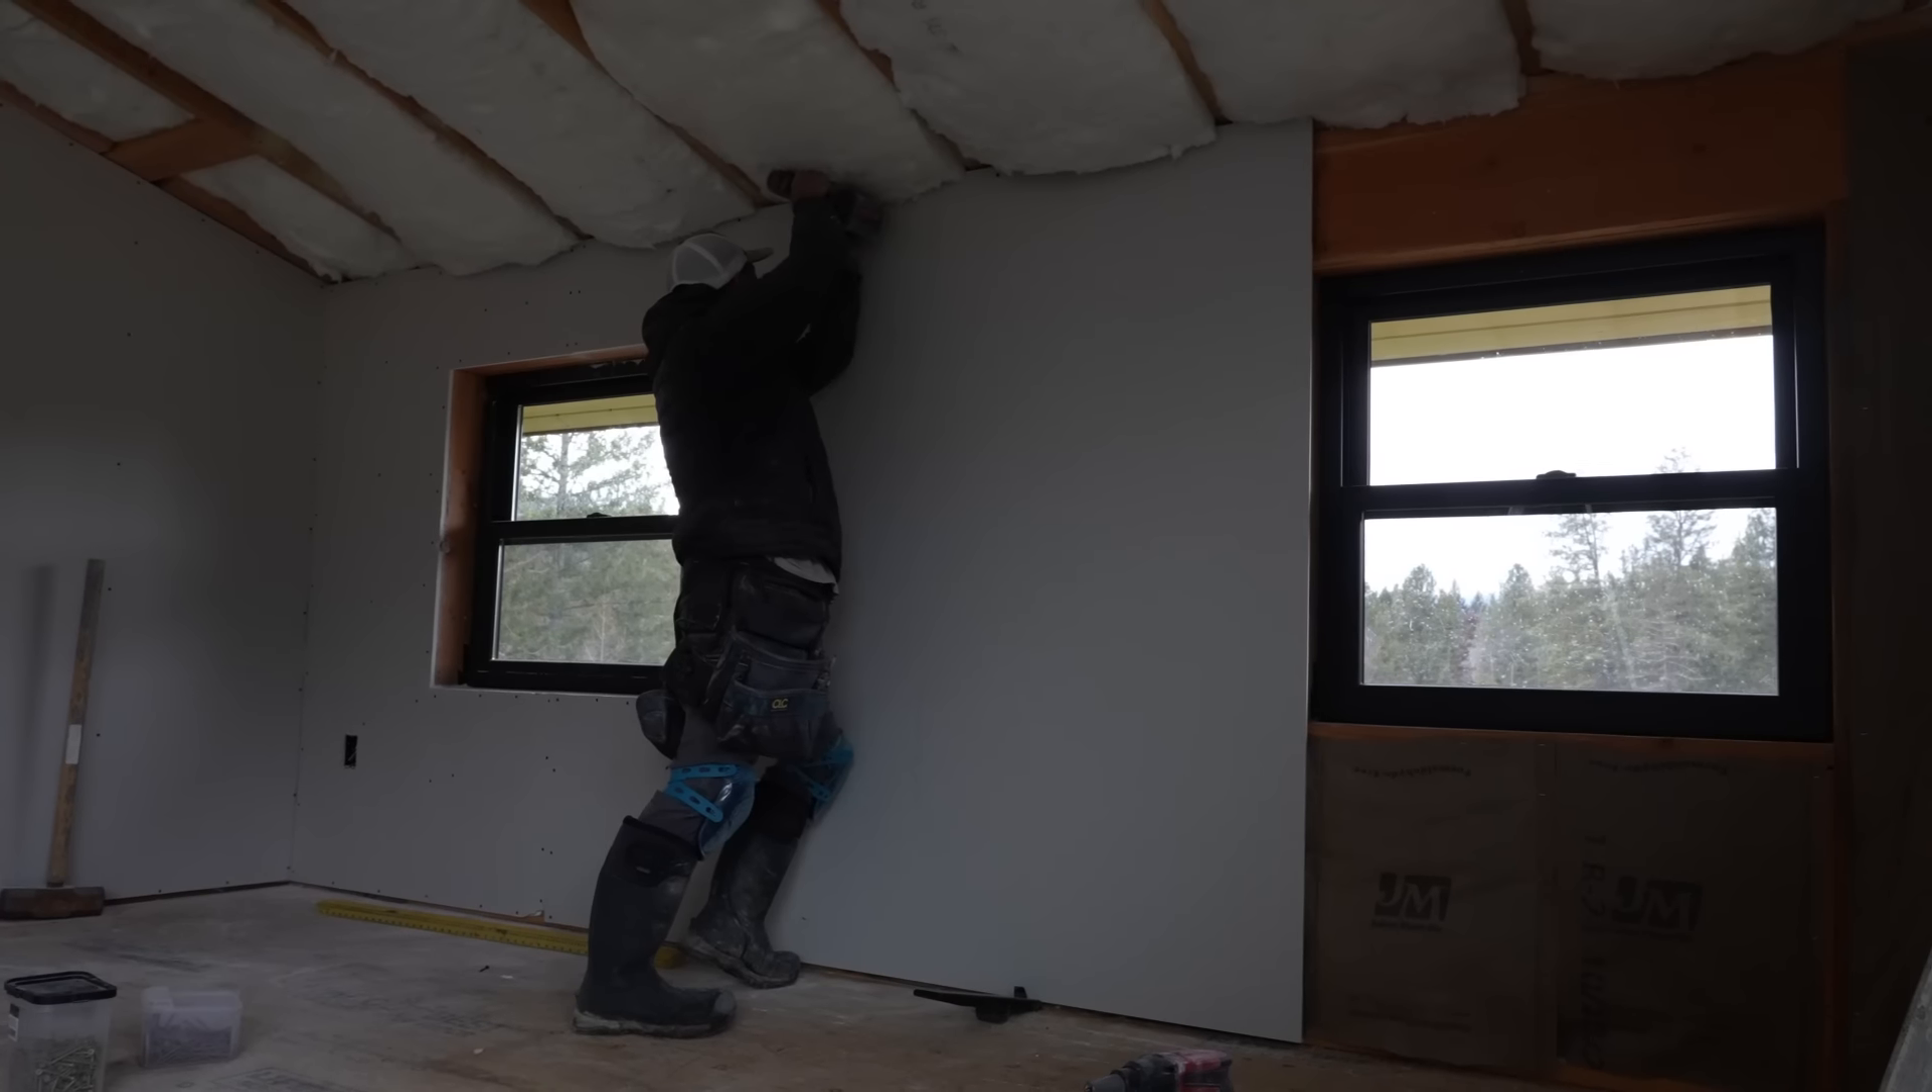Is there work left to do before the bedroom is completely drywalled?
Yes.